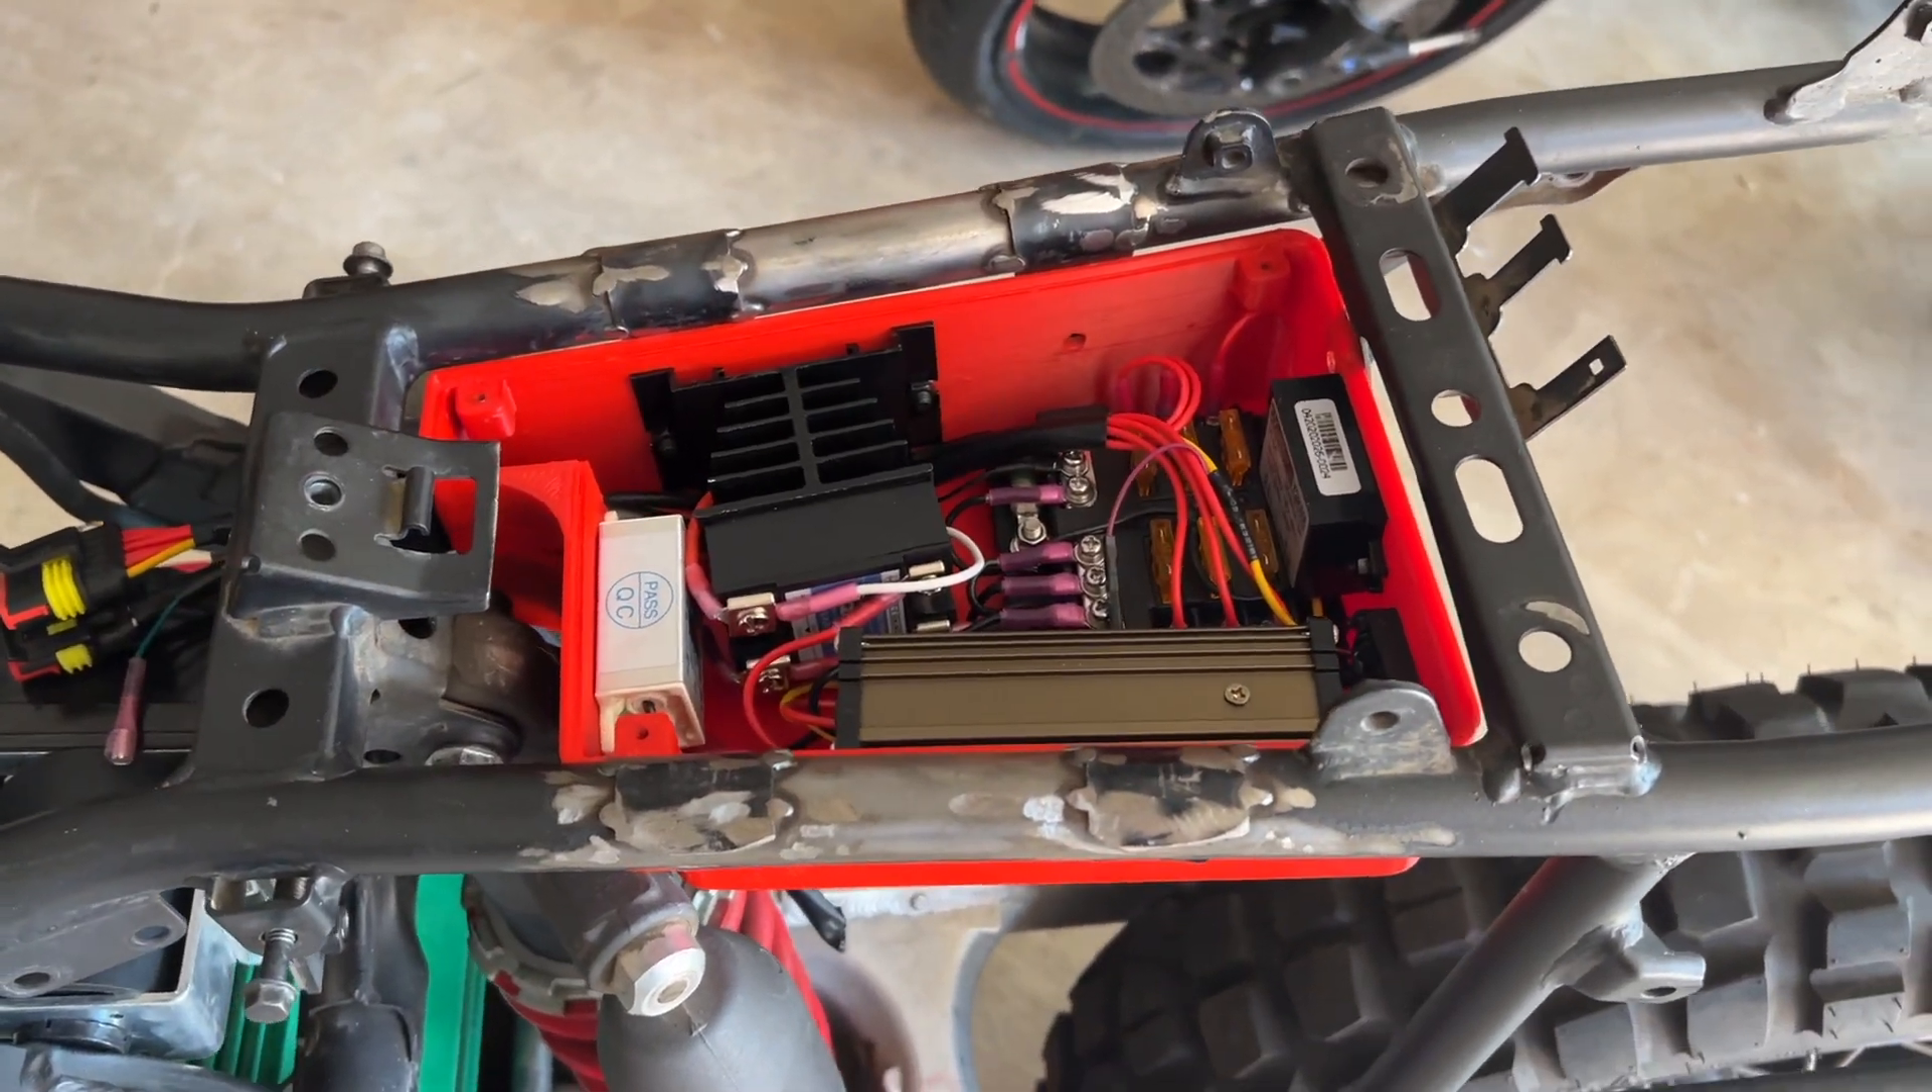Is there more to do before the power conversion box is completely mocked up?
No.